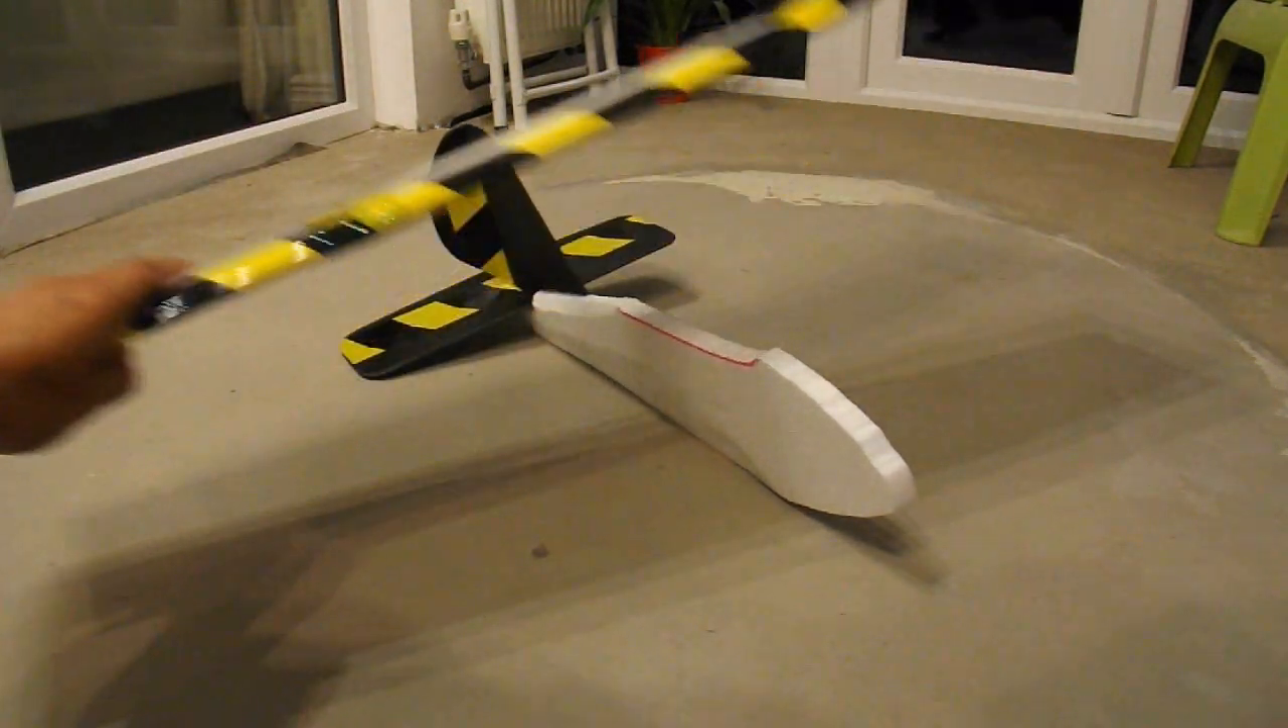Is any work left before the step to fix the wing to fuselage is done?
Yes.